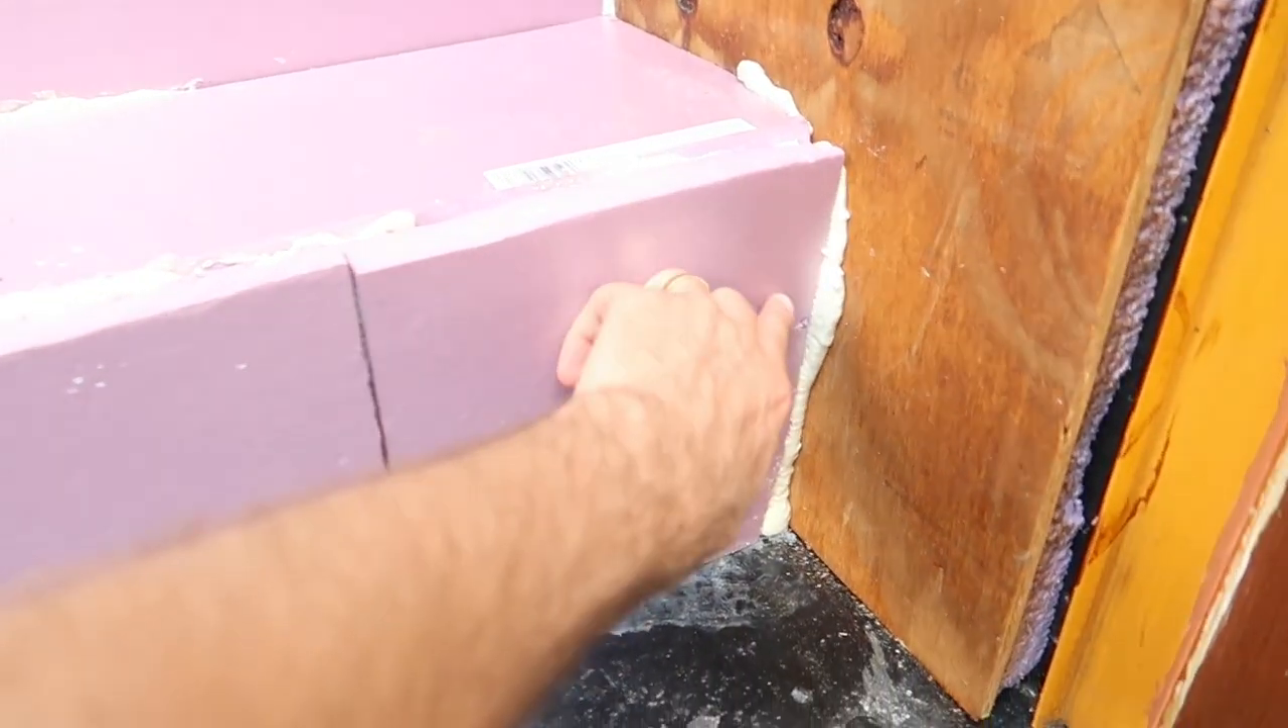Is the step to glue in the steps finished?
Yes.